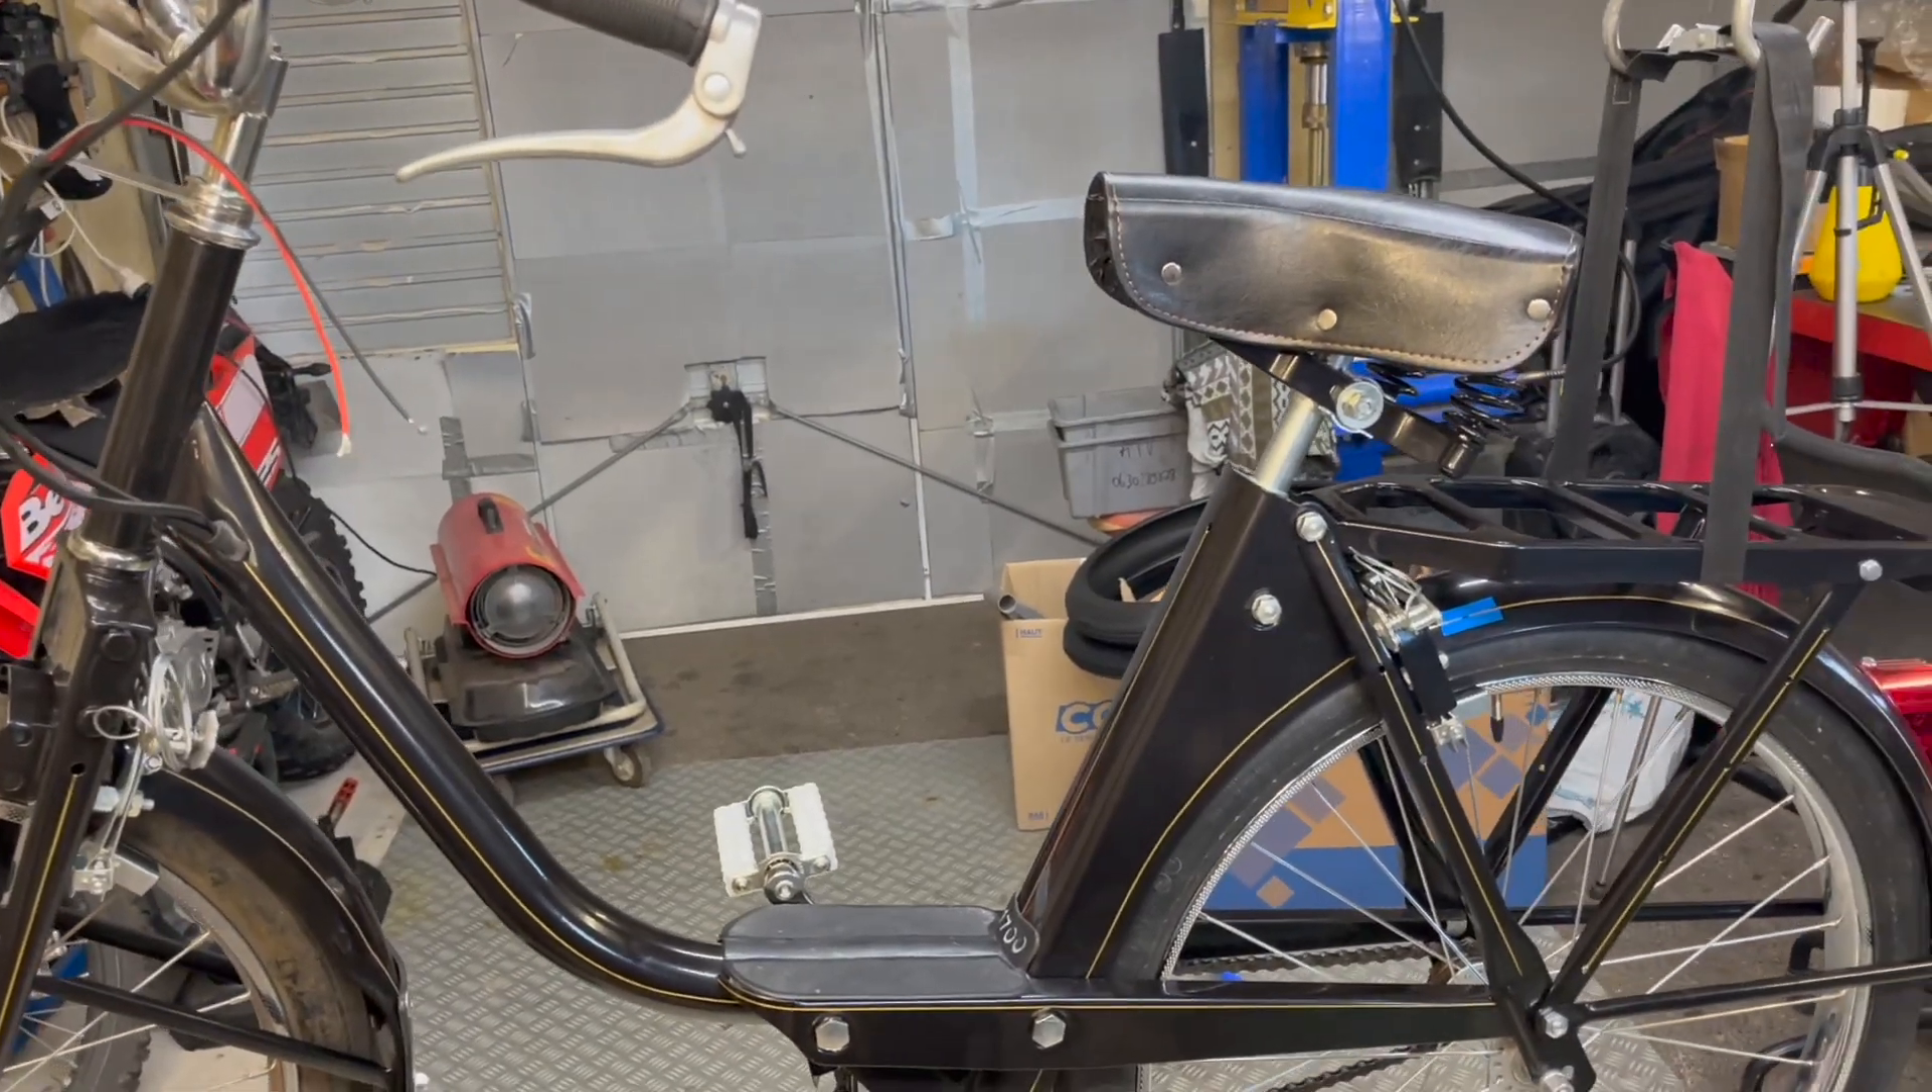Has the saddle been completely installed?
Yes.